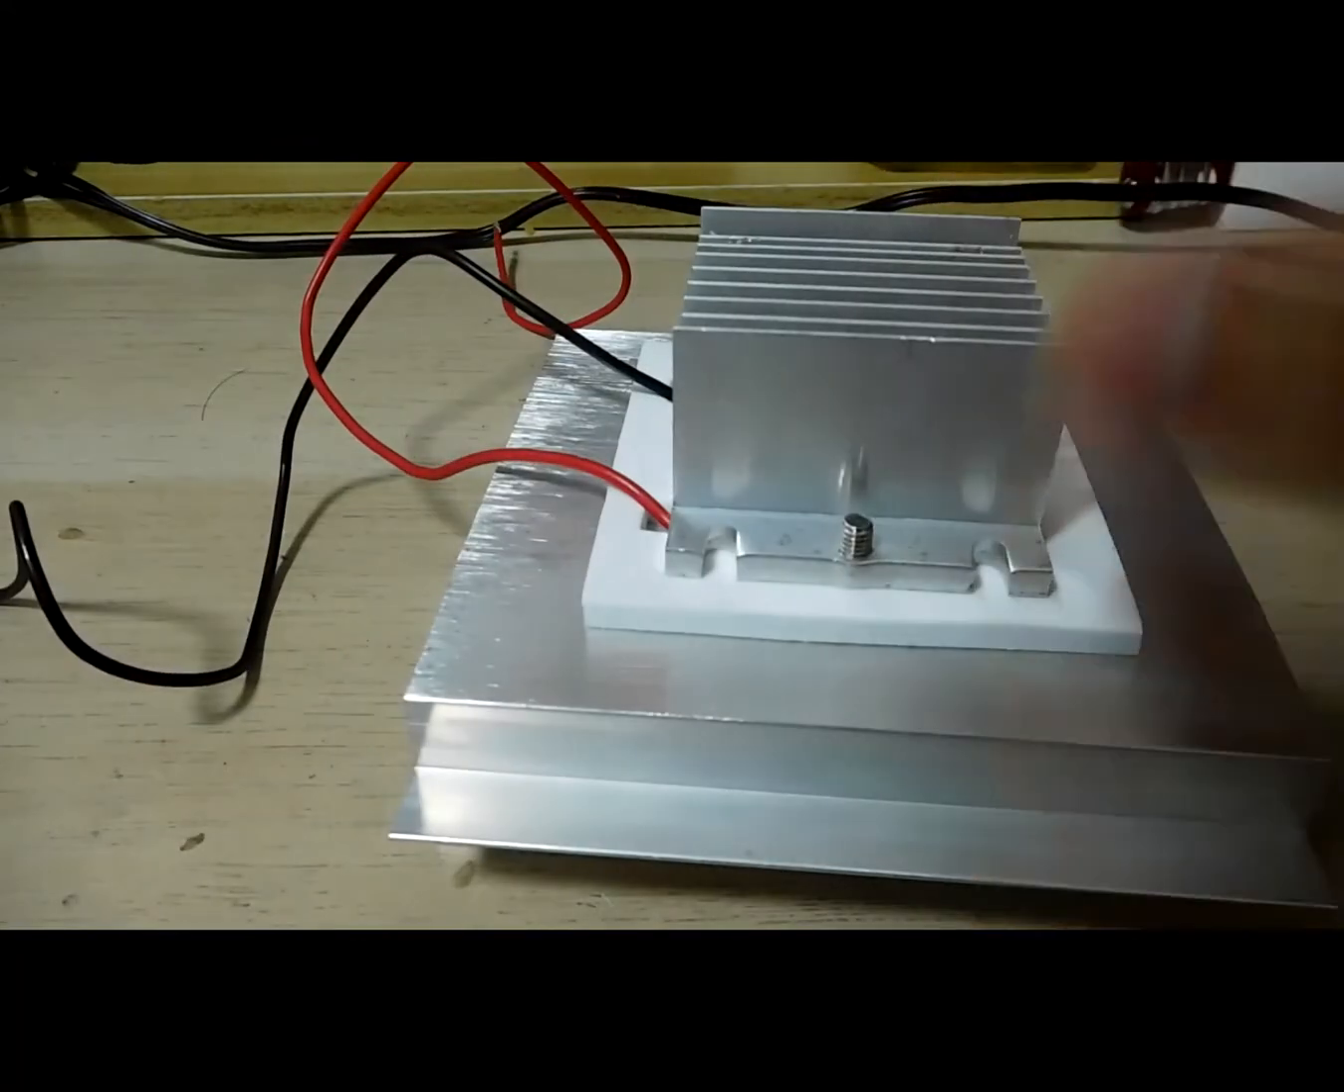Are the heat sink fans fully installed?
No.